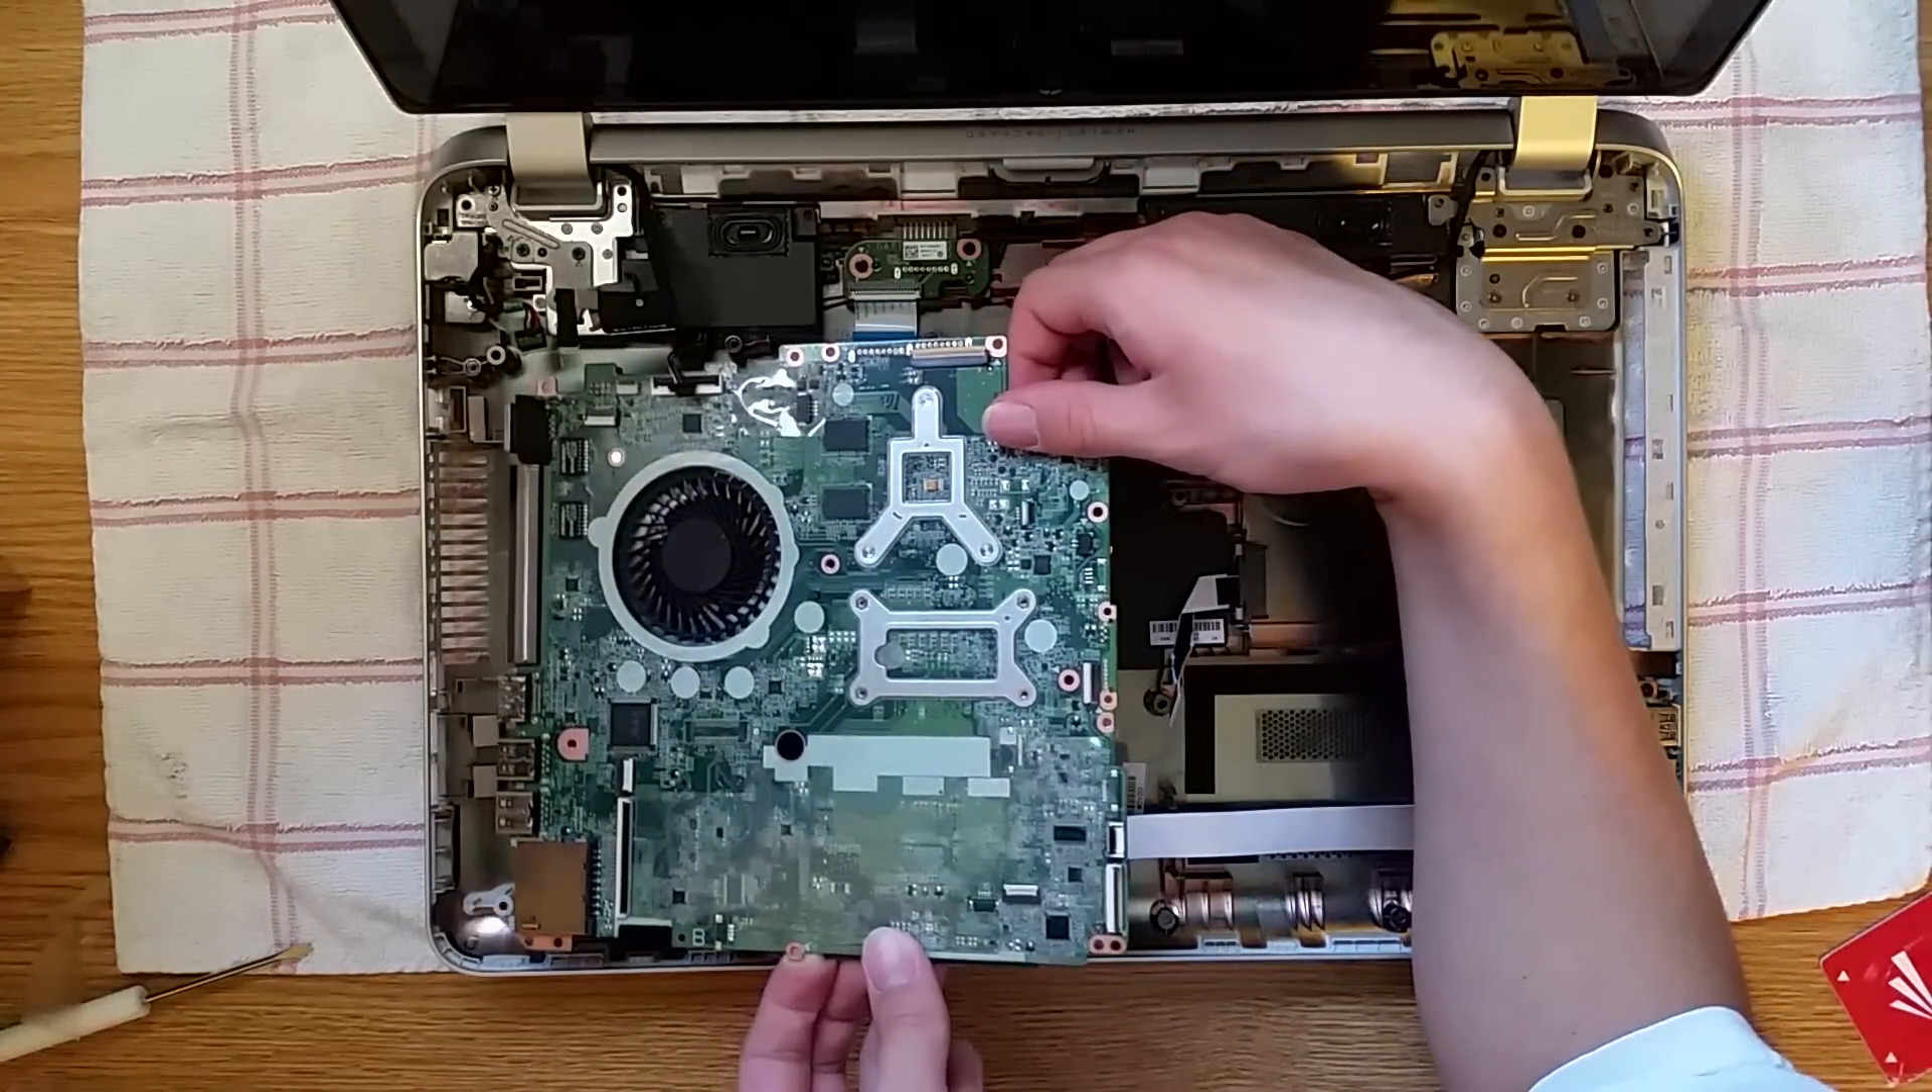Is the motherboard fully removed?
No.